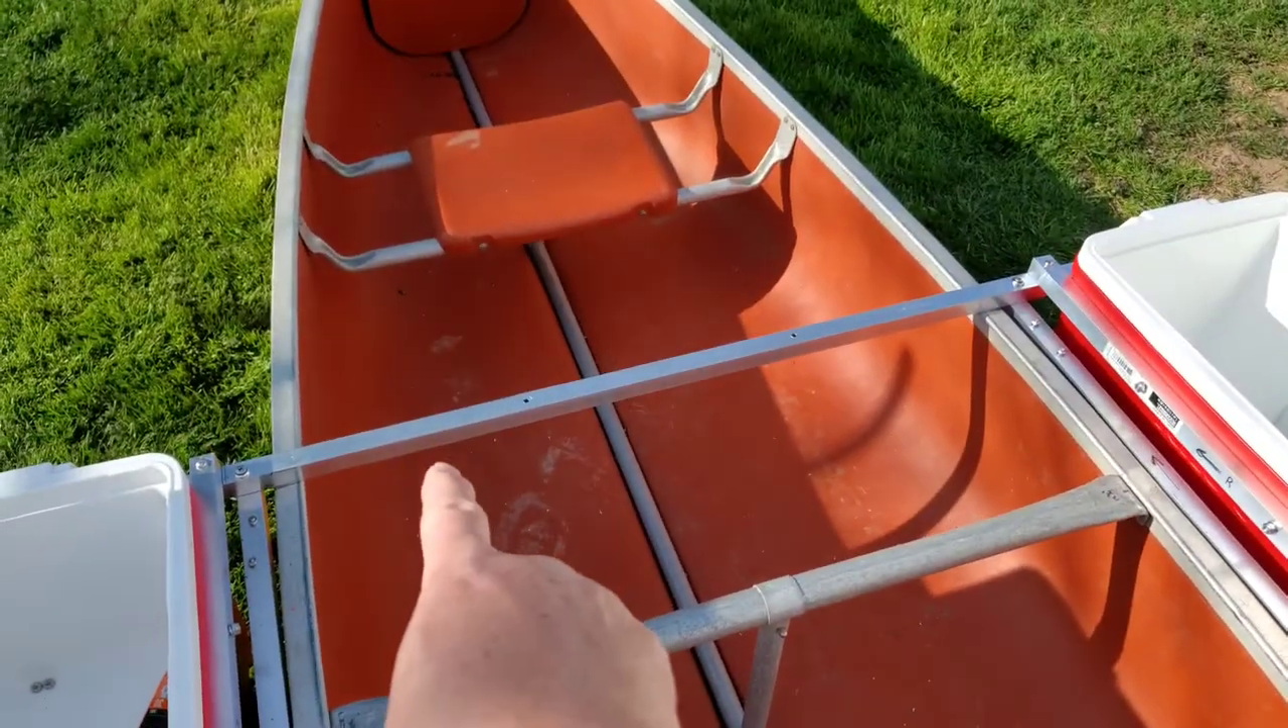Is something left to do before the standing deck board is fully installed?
Yes.